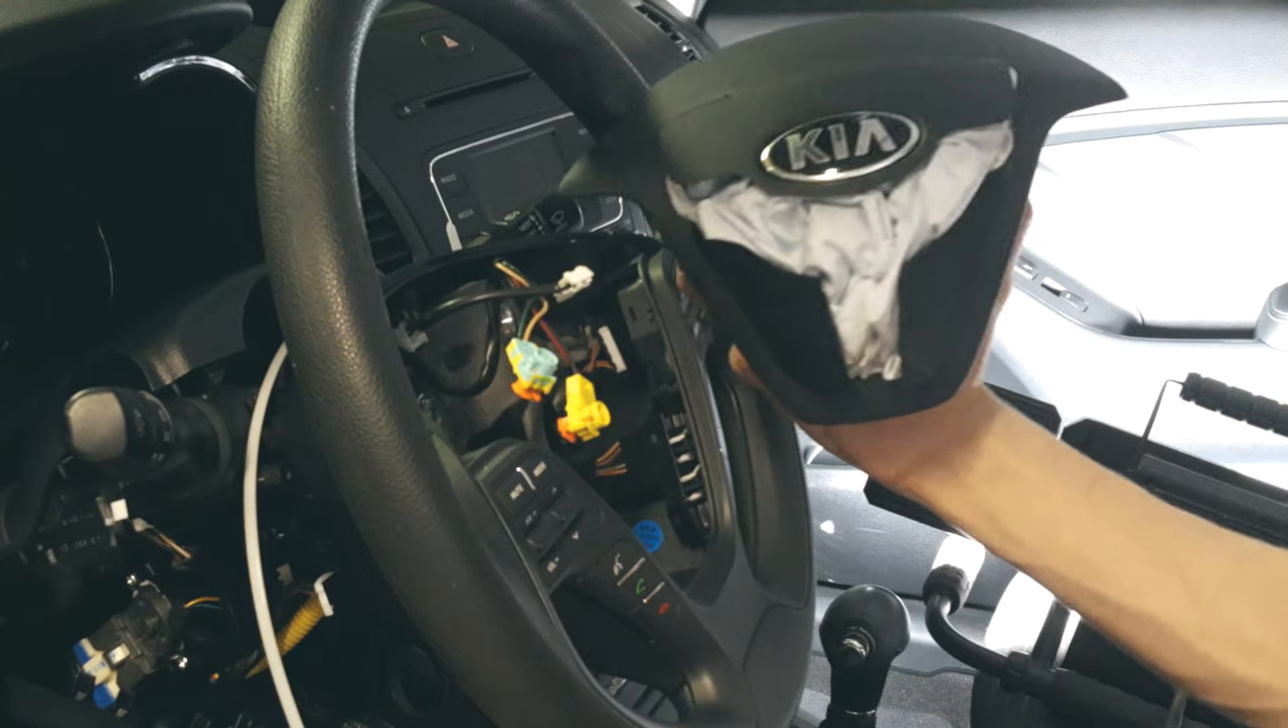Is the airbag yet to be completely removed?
No.